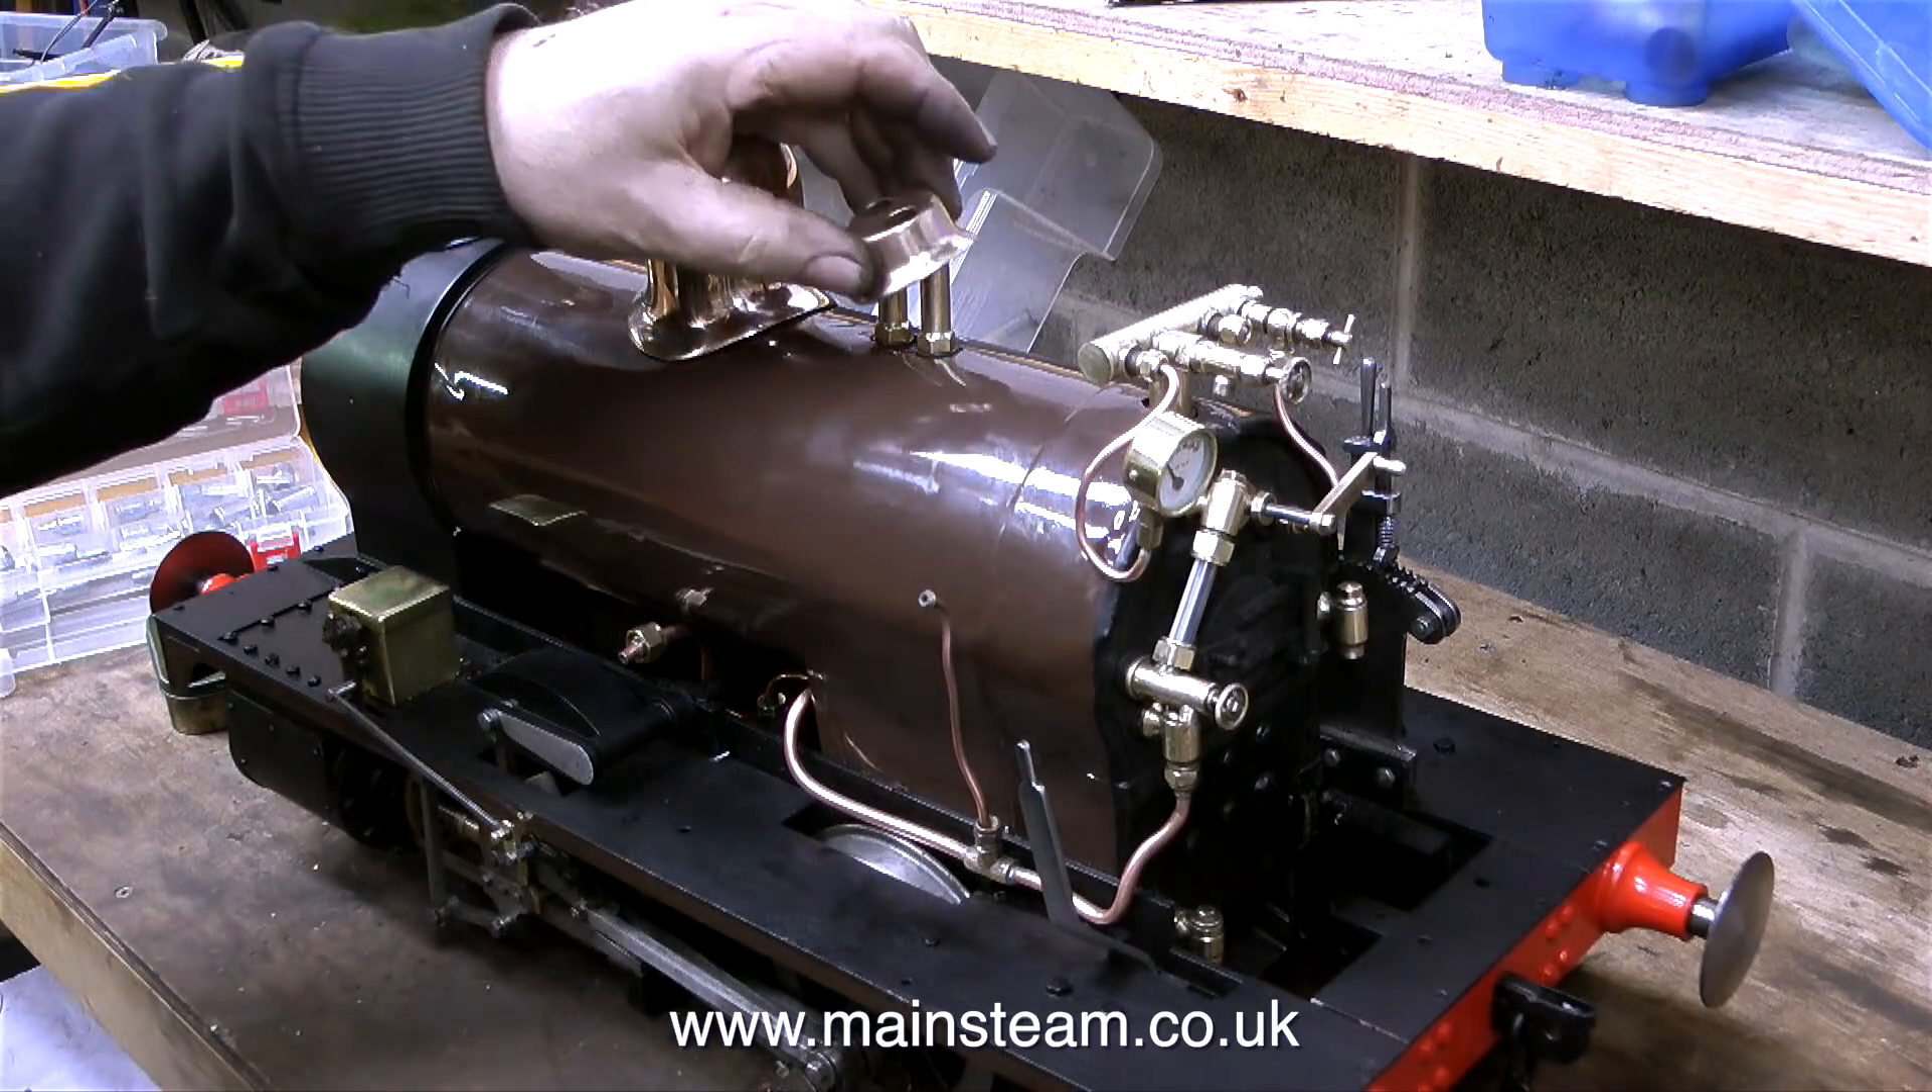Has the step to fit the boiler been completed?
Yes.